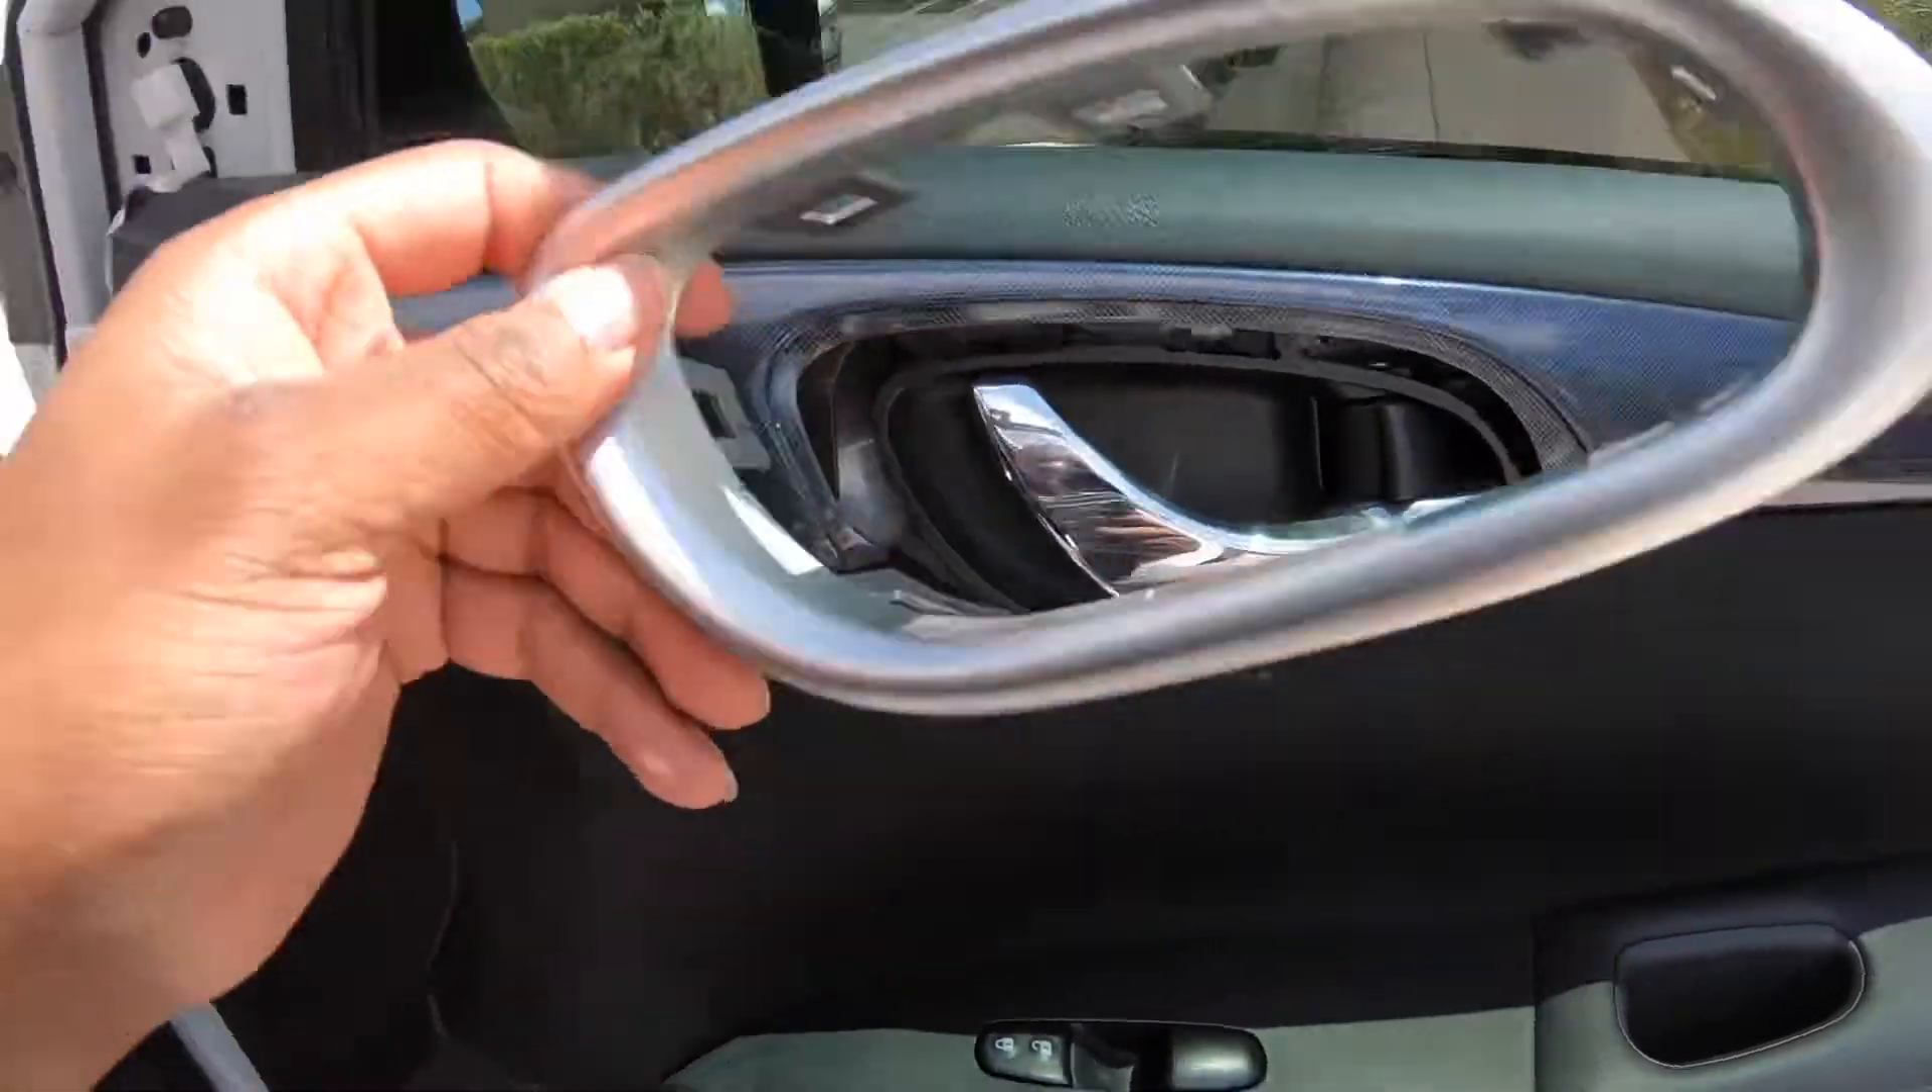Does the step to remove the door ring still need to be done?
No.